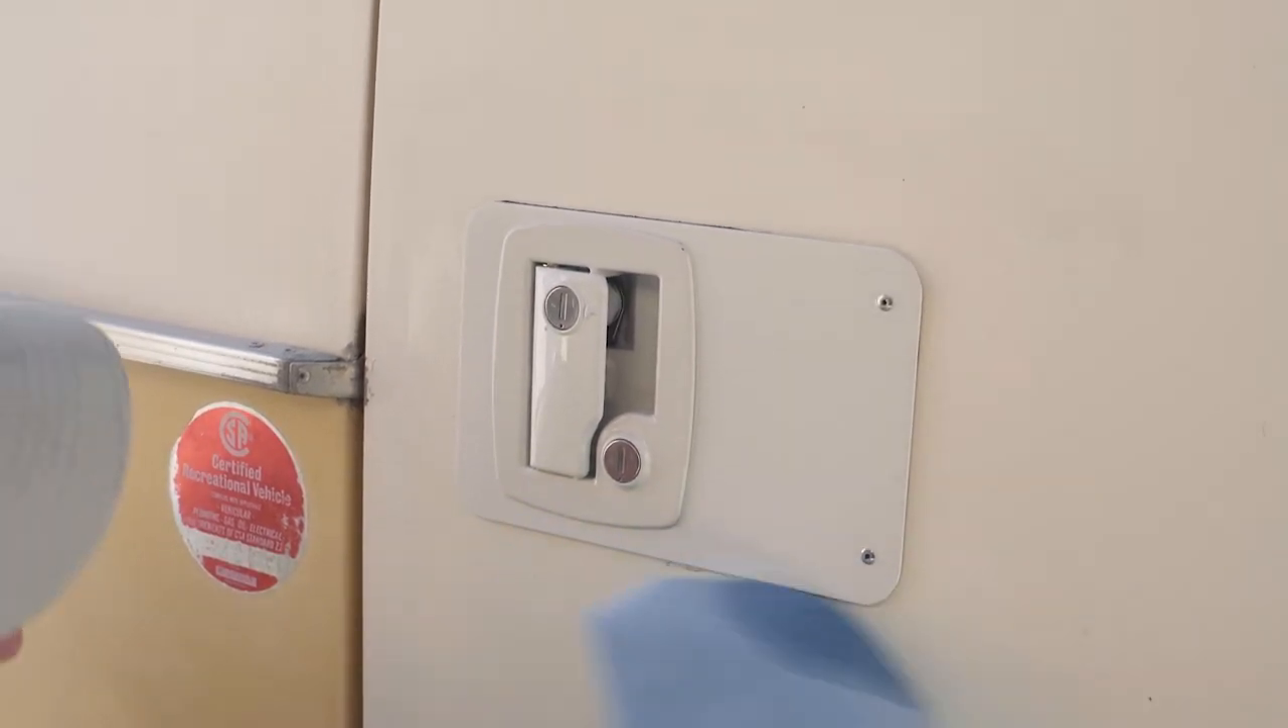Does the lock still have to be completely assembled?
No.